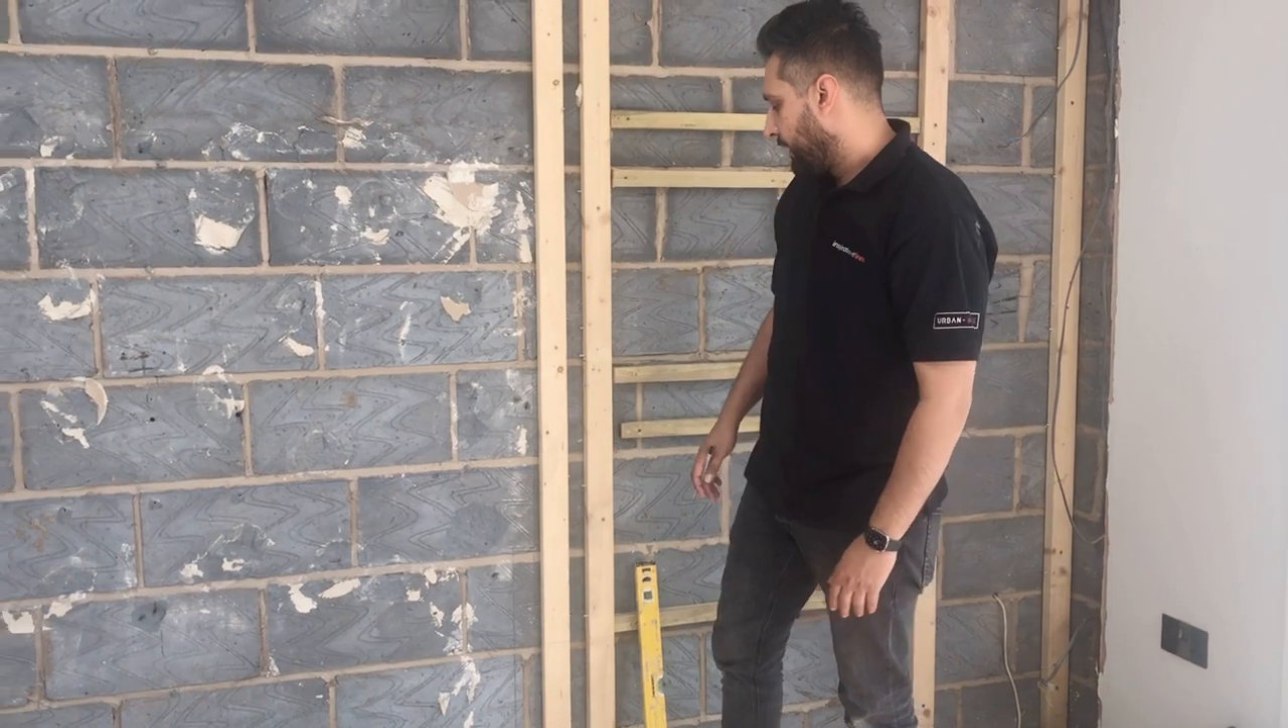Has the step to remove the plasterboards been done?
Yes.